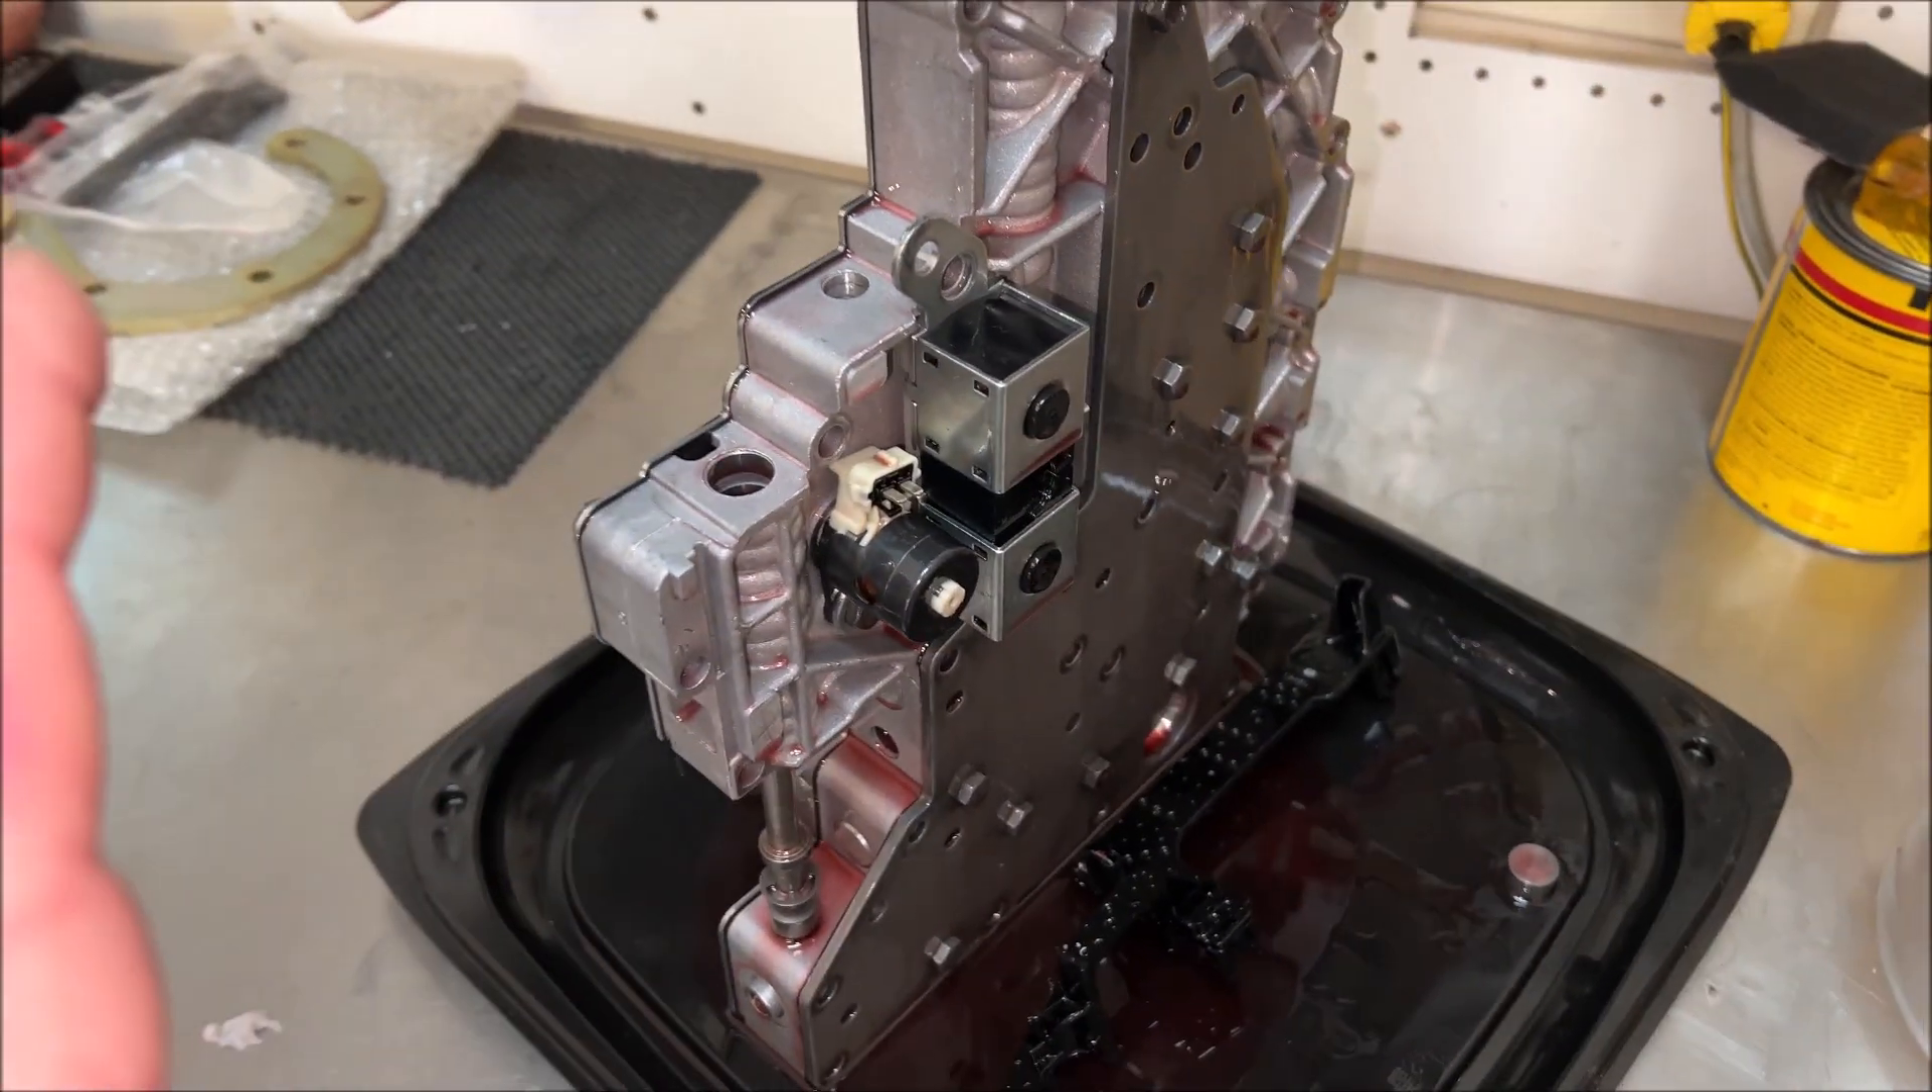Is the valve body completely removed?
Yes.